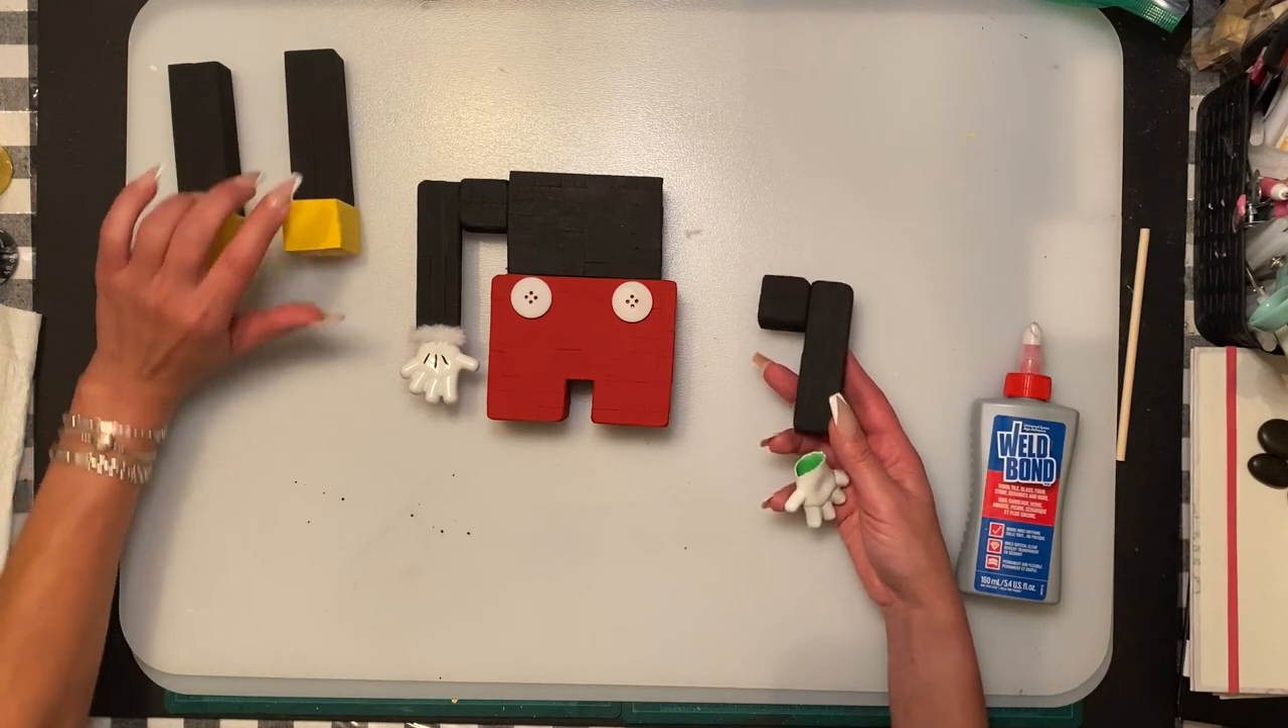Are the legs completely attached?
No.